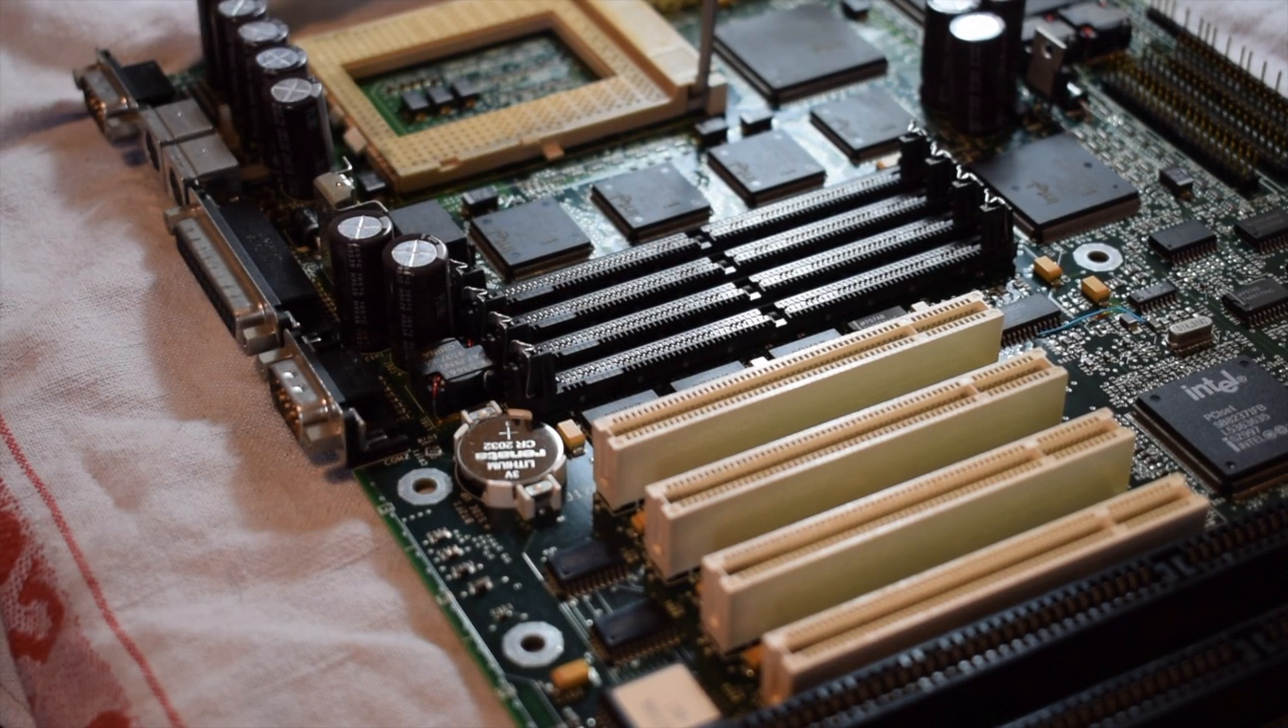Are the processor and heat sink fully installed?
No.